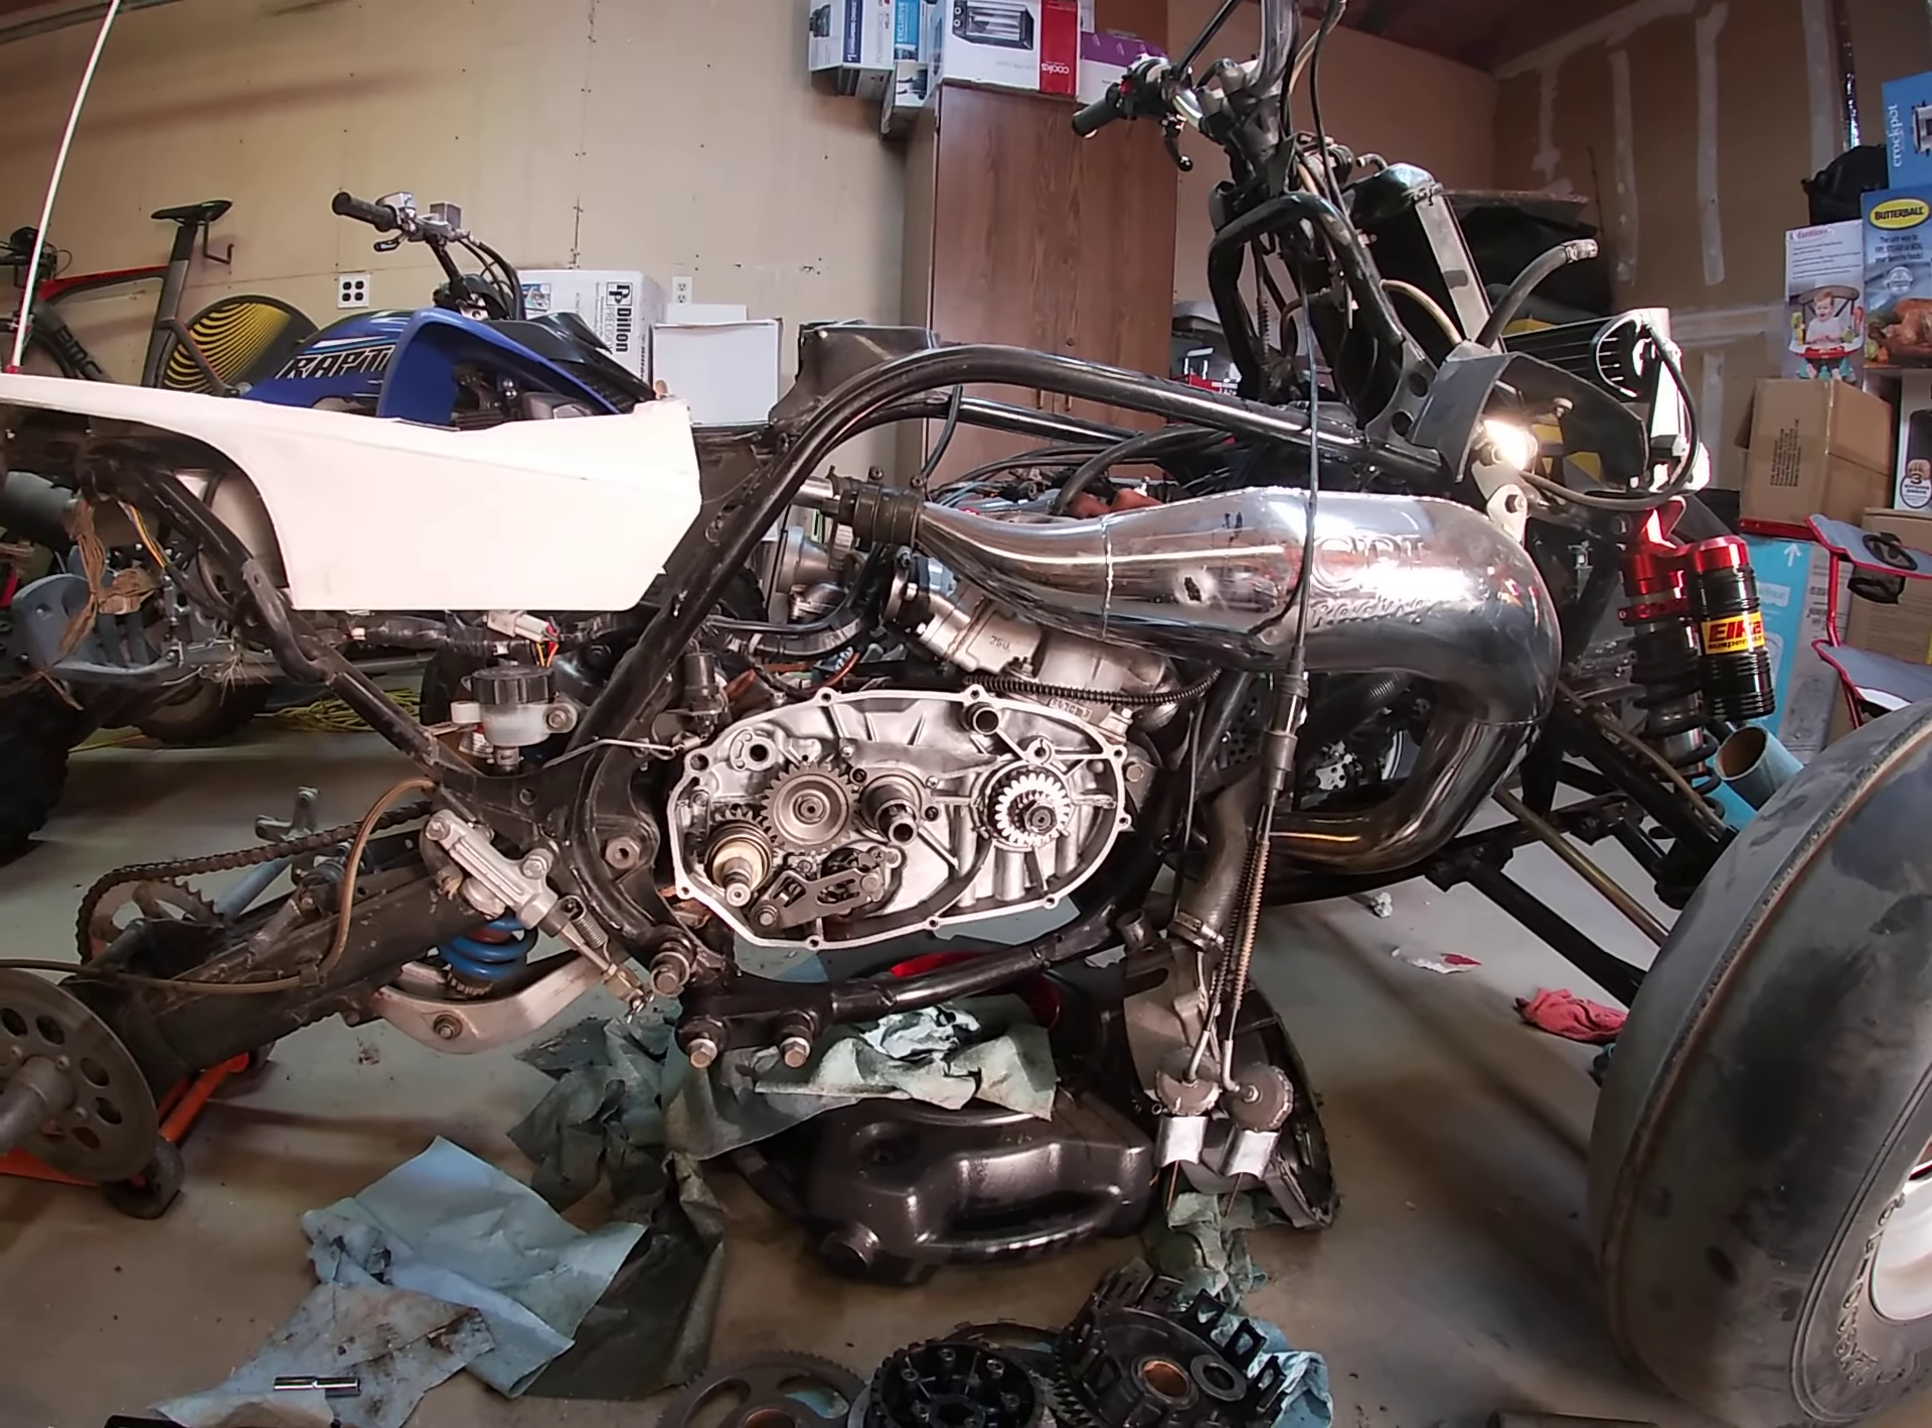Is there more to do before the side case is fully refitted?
Yes.